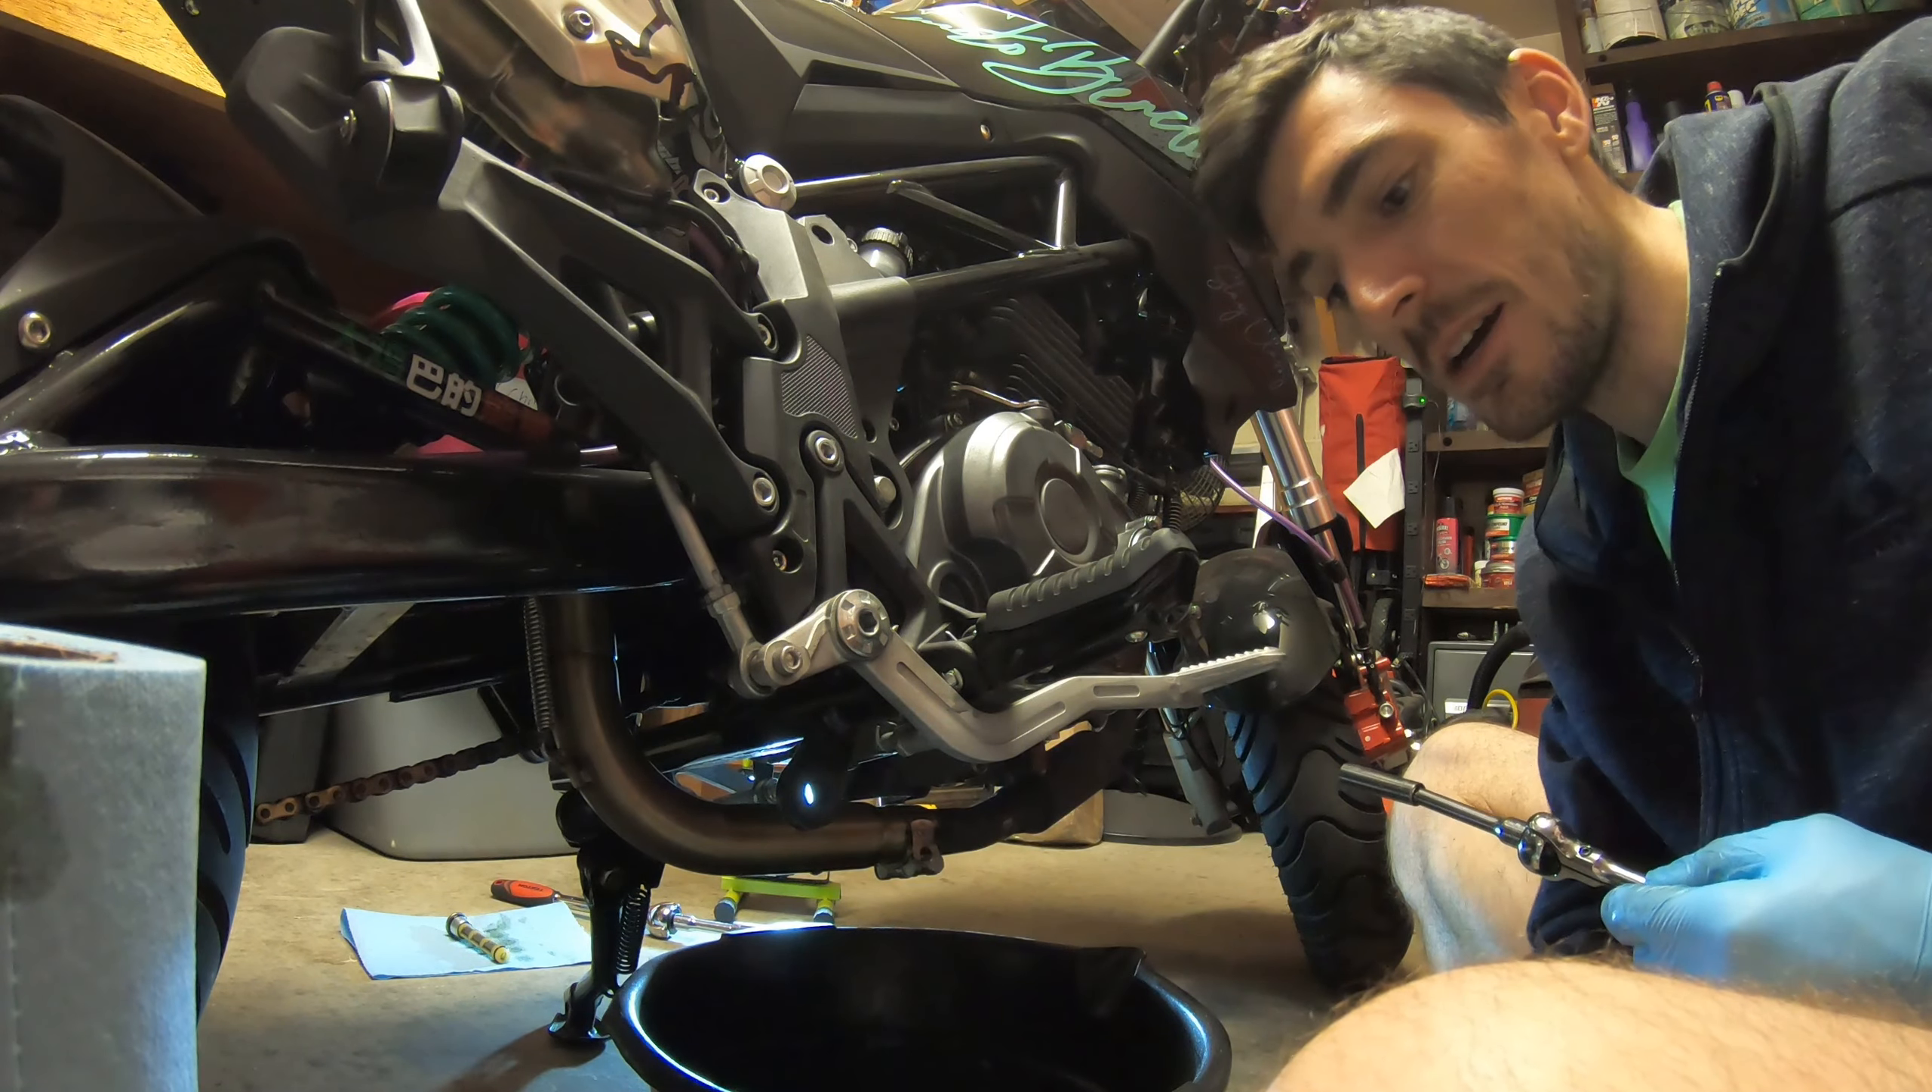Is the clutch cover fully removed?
No.